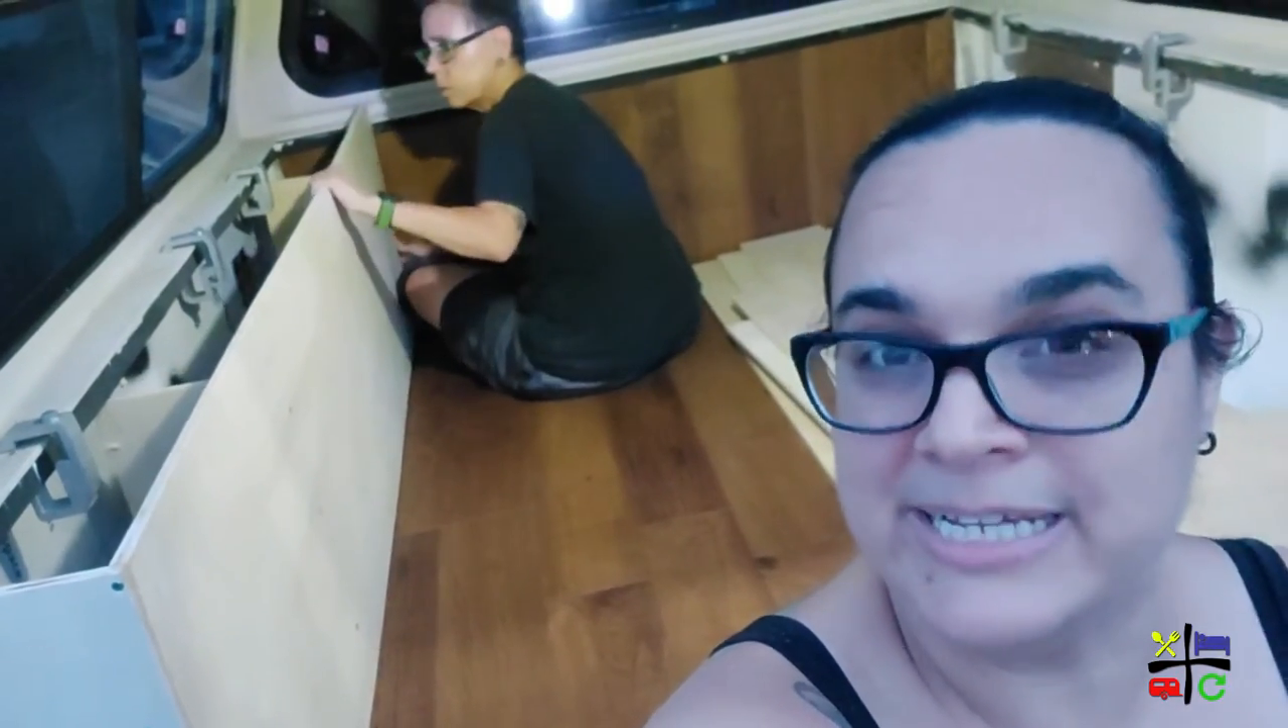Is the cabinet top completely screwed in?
No.